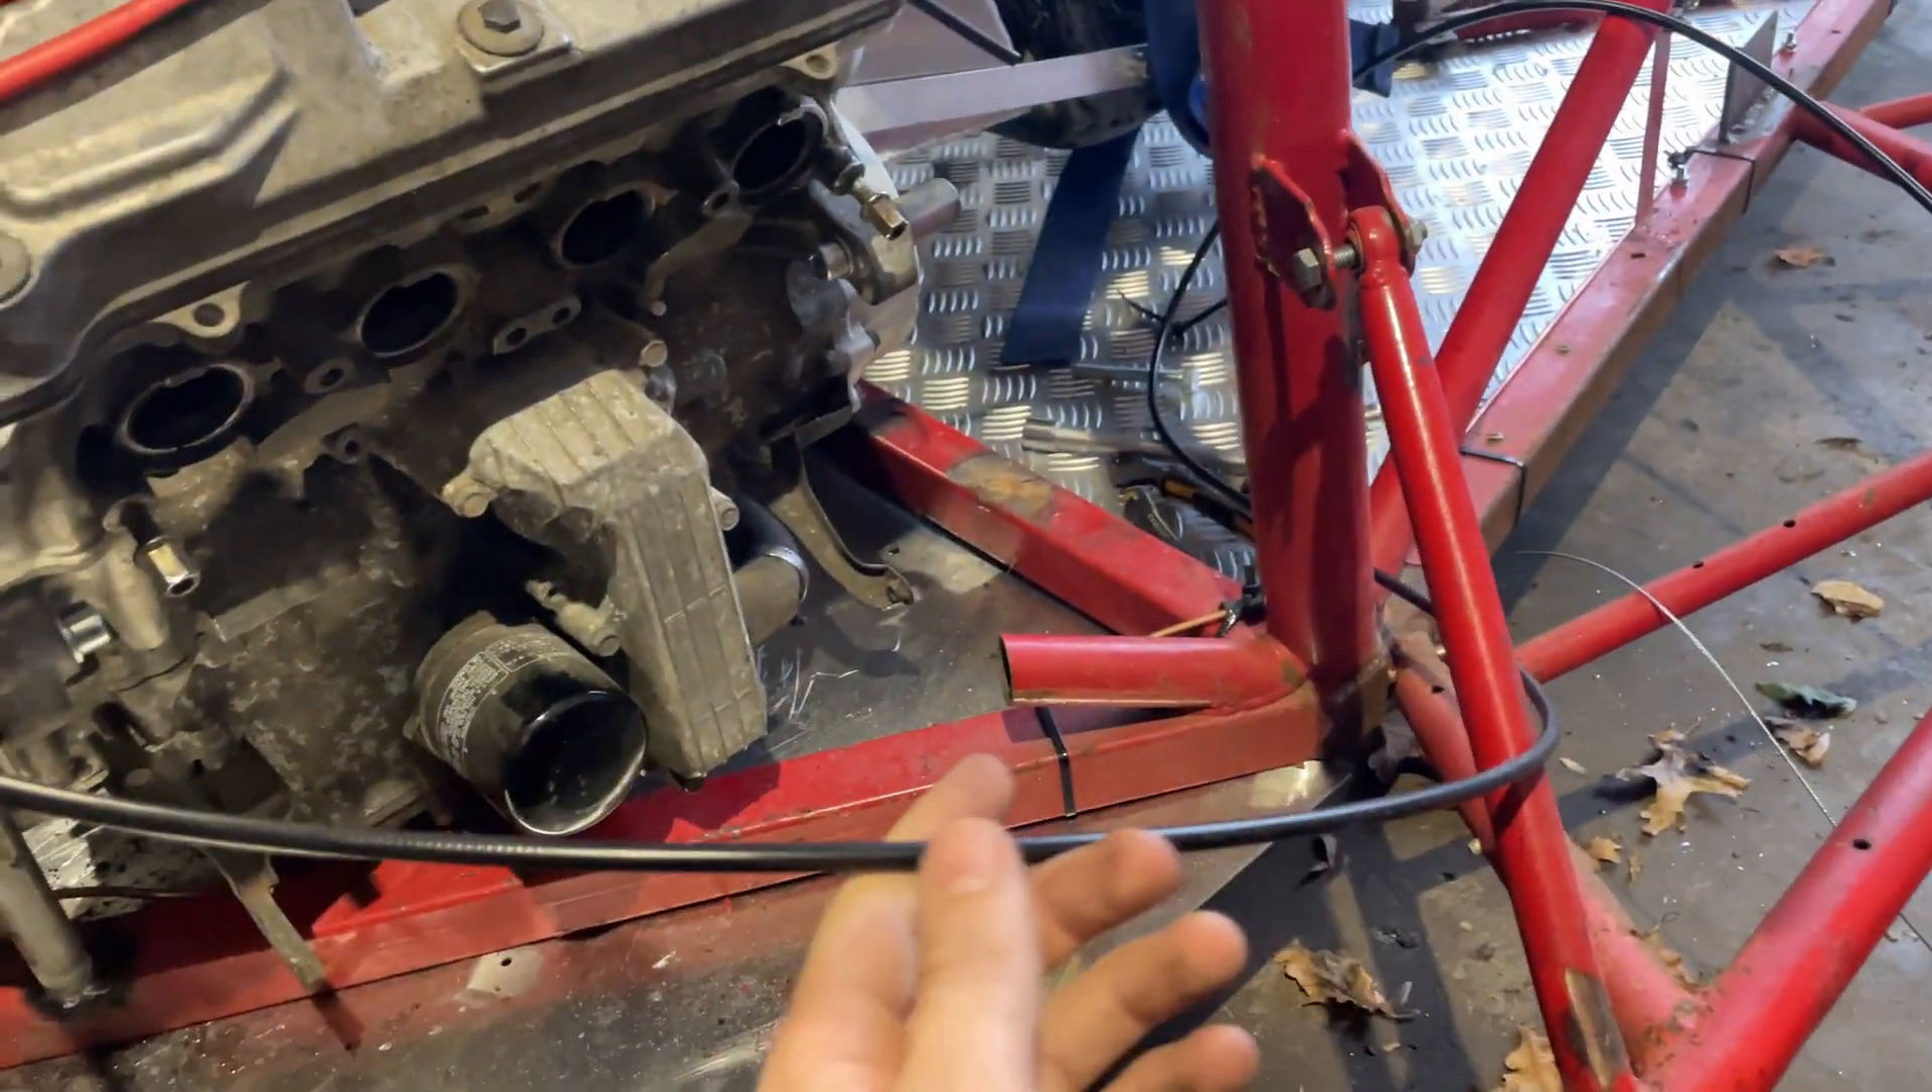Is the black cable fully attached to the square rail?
No.